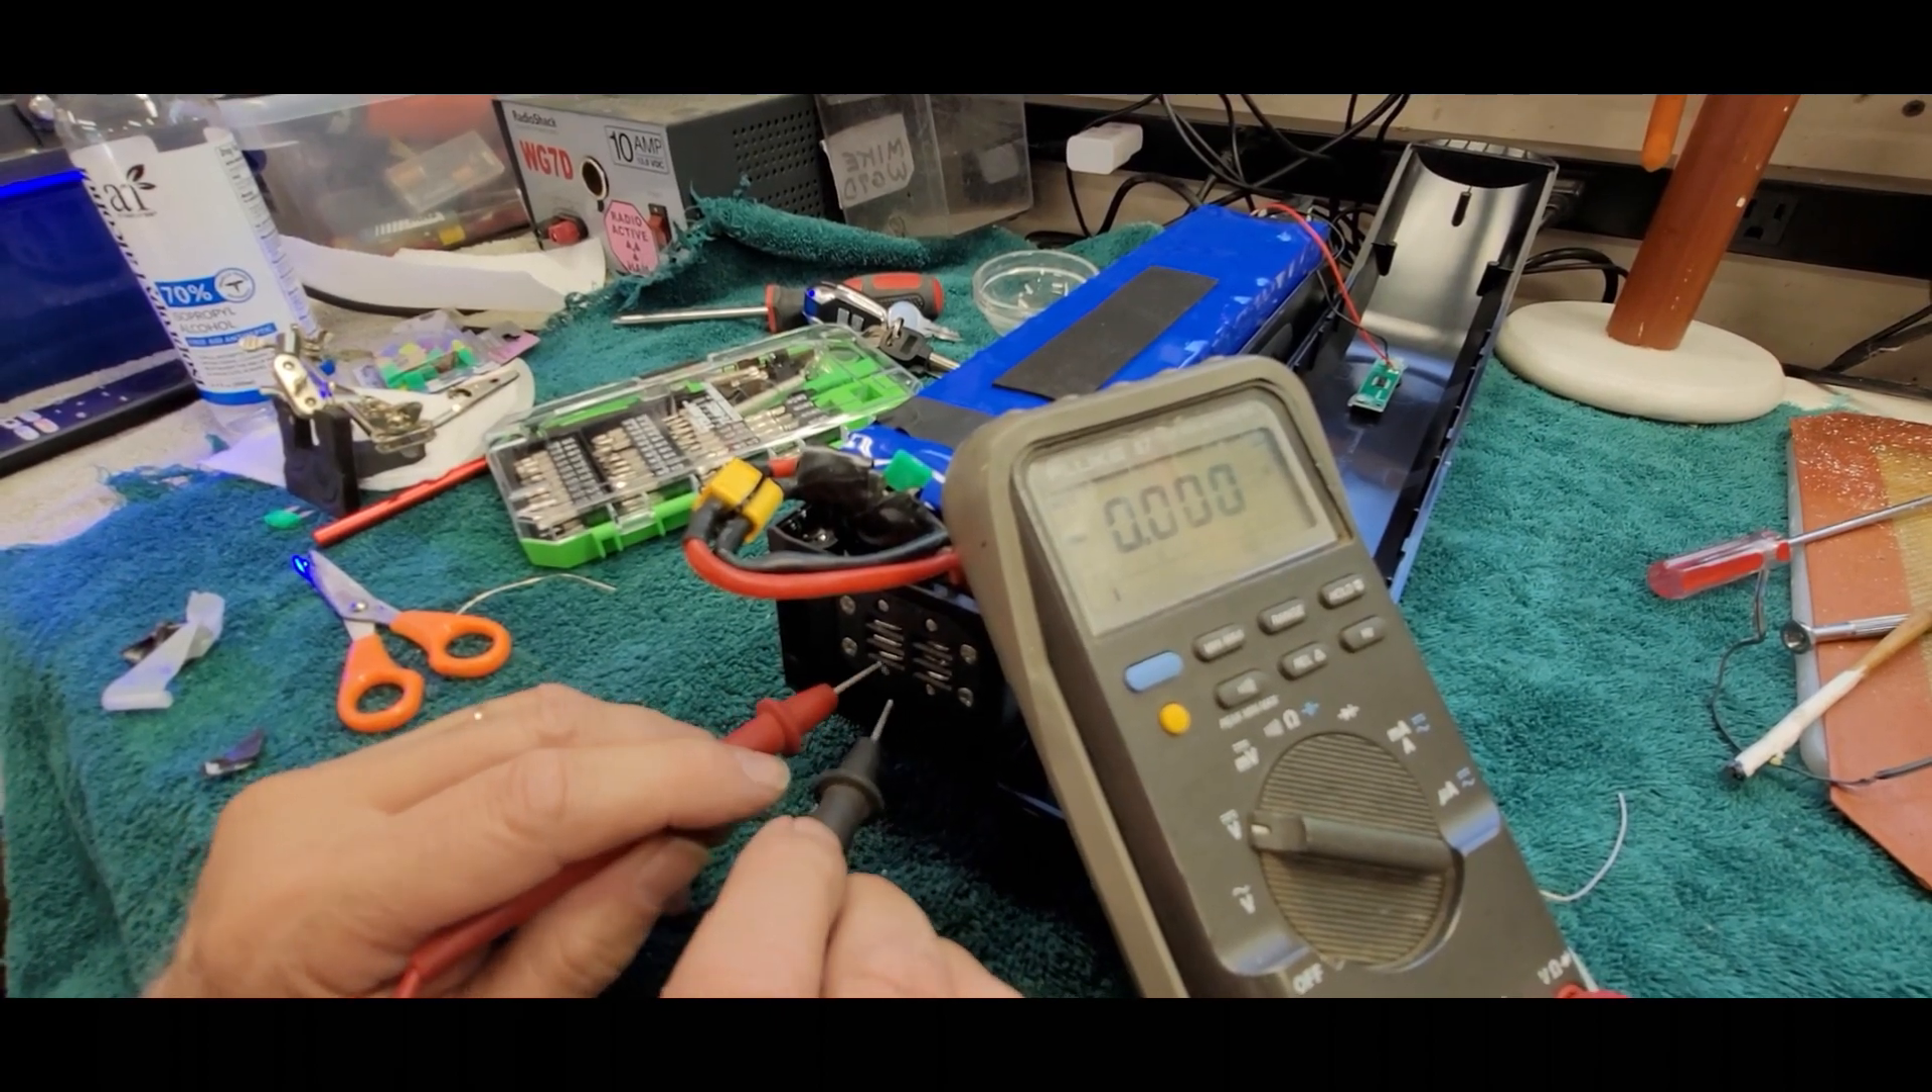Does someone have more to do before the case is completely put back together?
Yes.